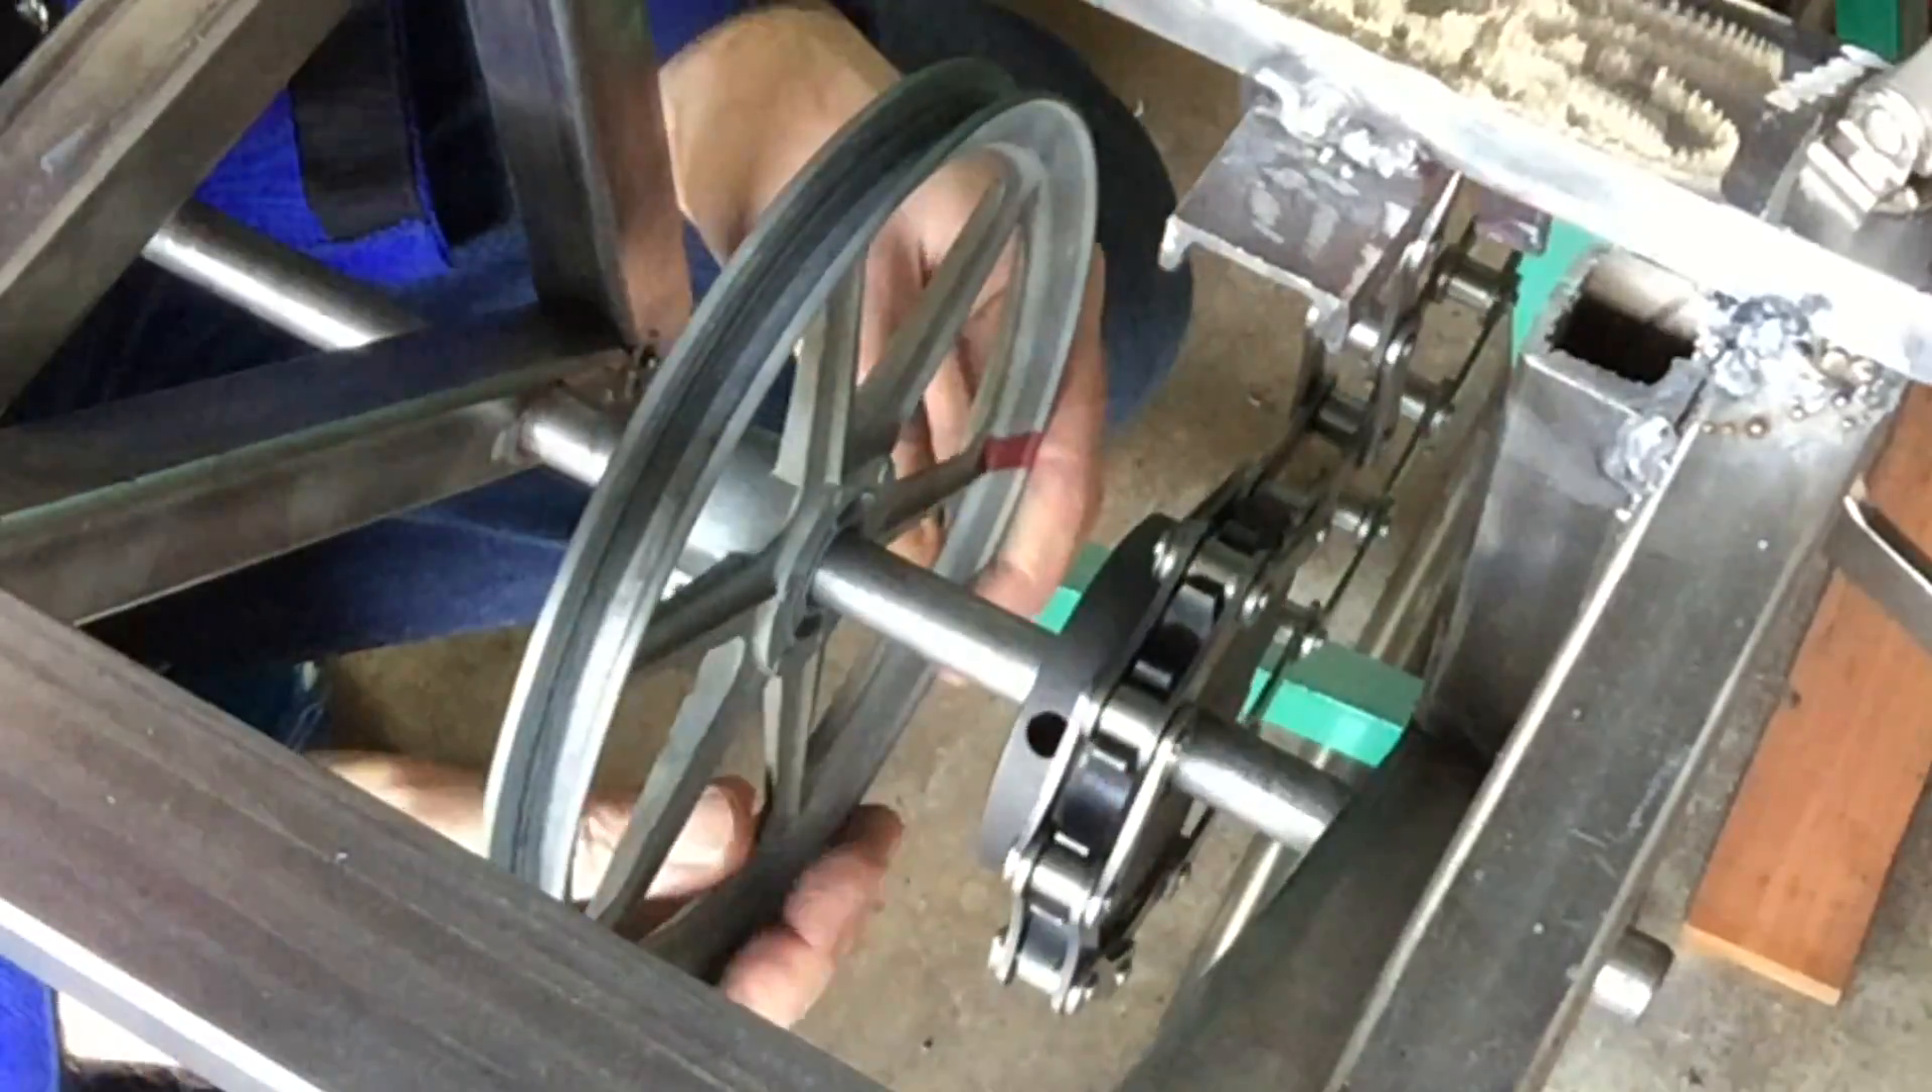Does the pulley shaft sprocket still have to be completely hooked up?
No.